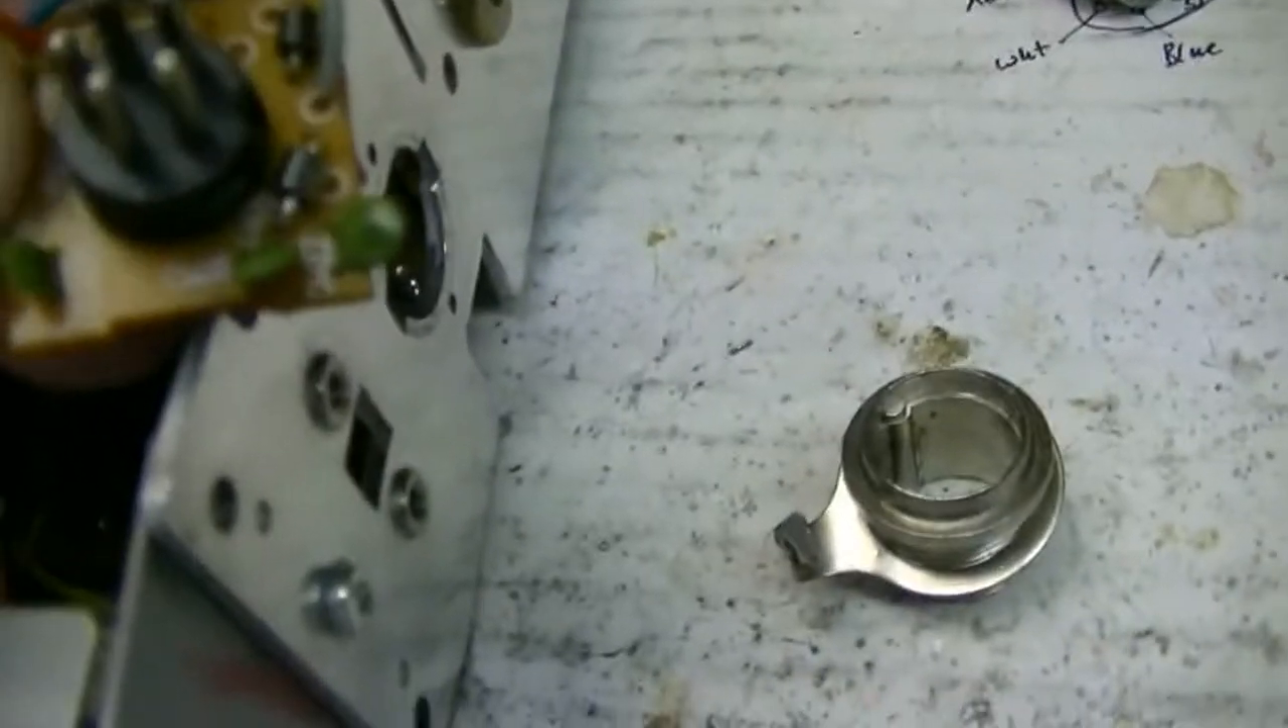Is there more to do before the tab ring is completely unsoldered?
No.